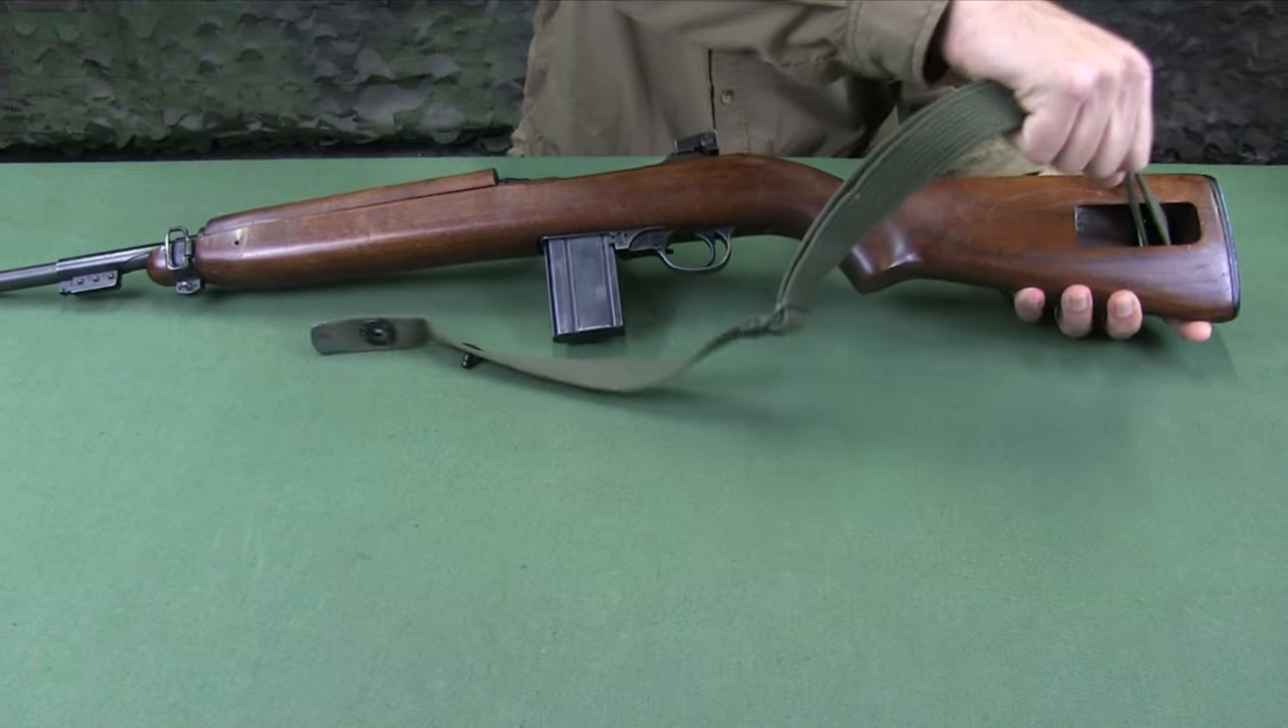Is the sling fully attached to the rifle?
No.